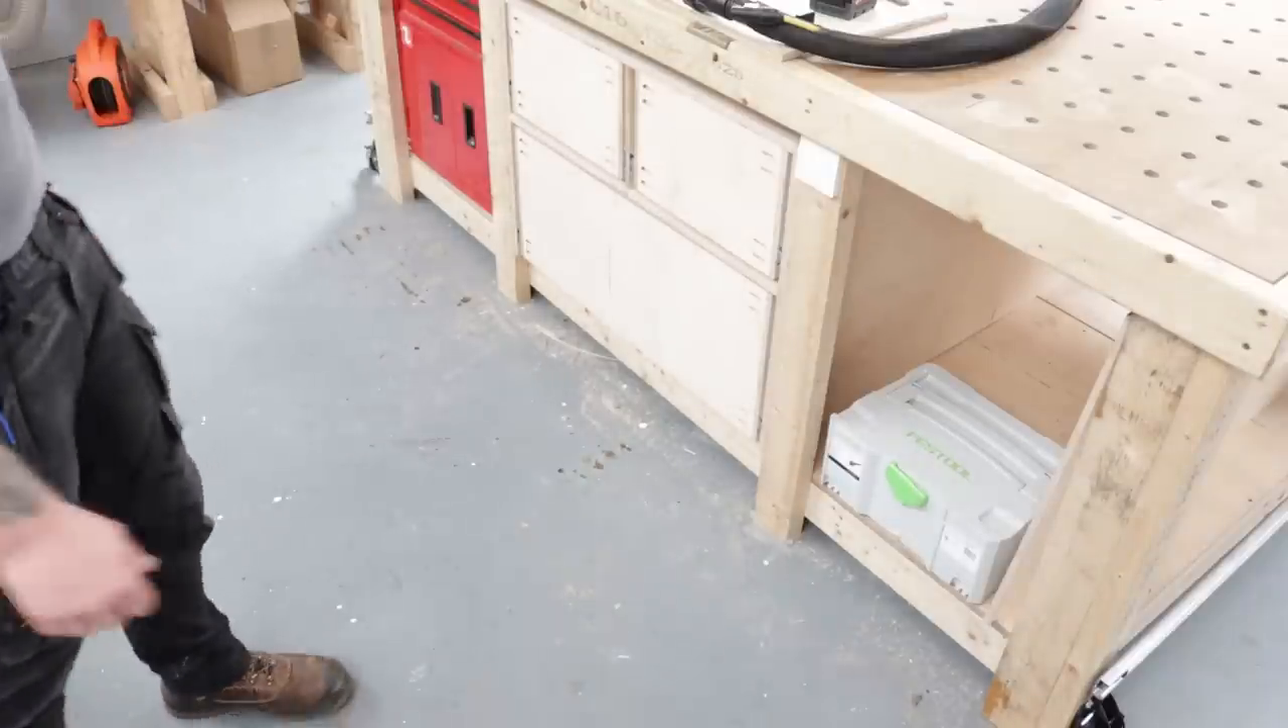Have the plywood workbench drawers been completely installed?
Yes.